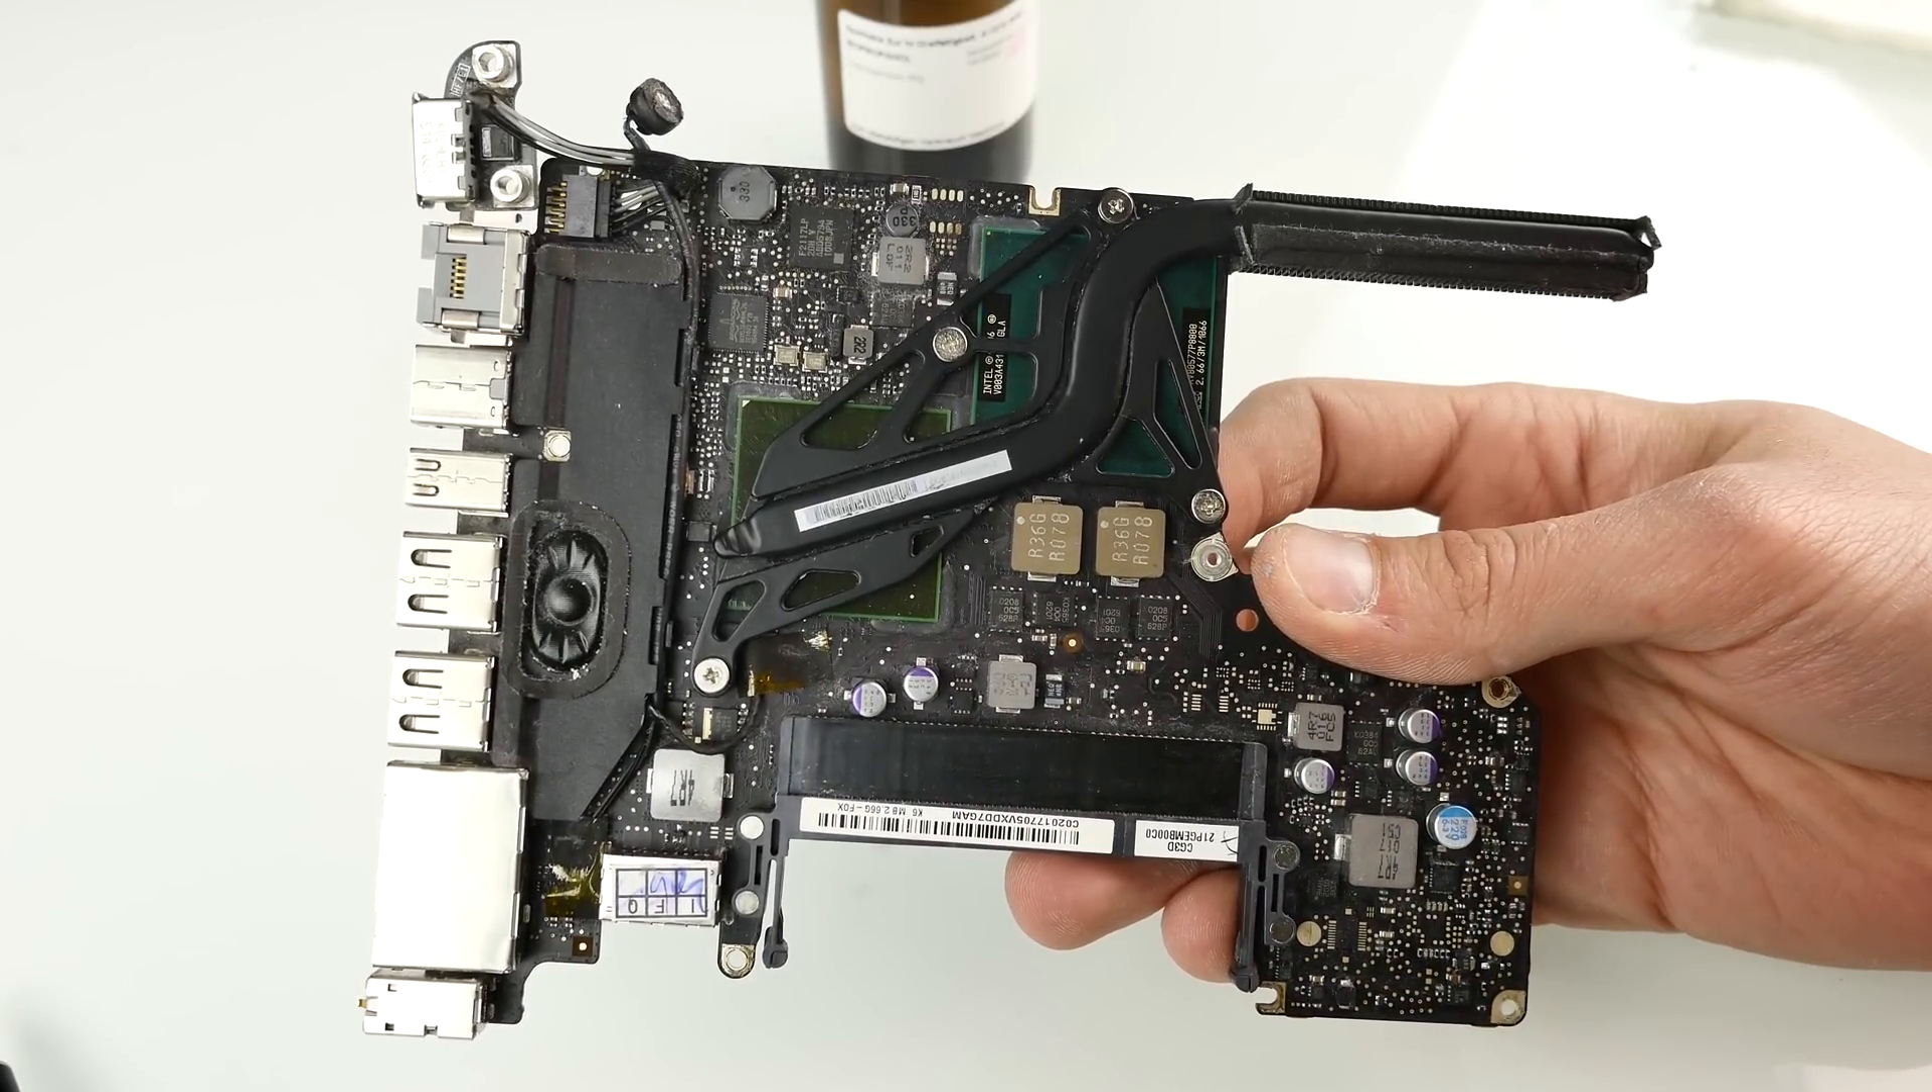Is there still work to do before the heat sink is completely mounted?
No.